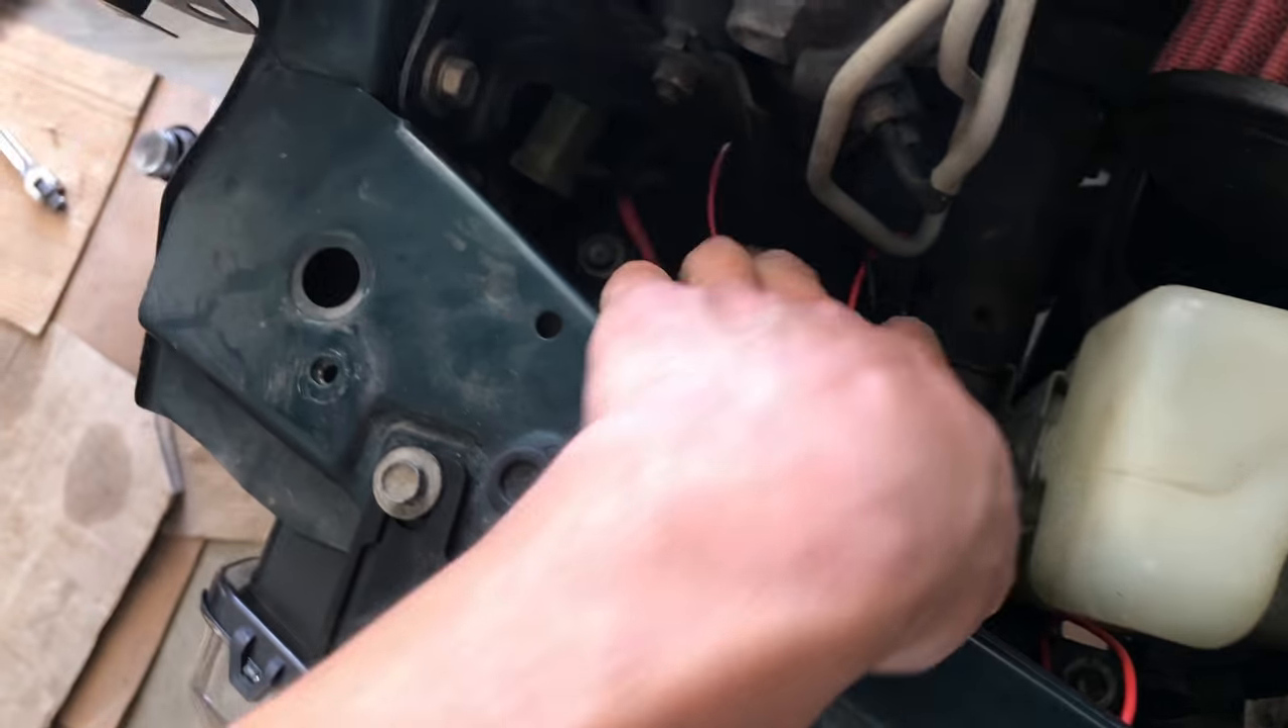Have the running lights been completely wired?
No.